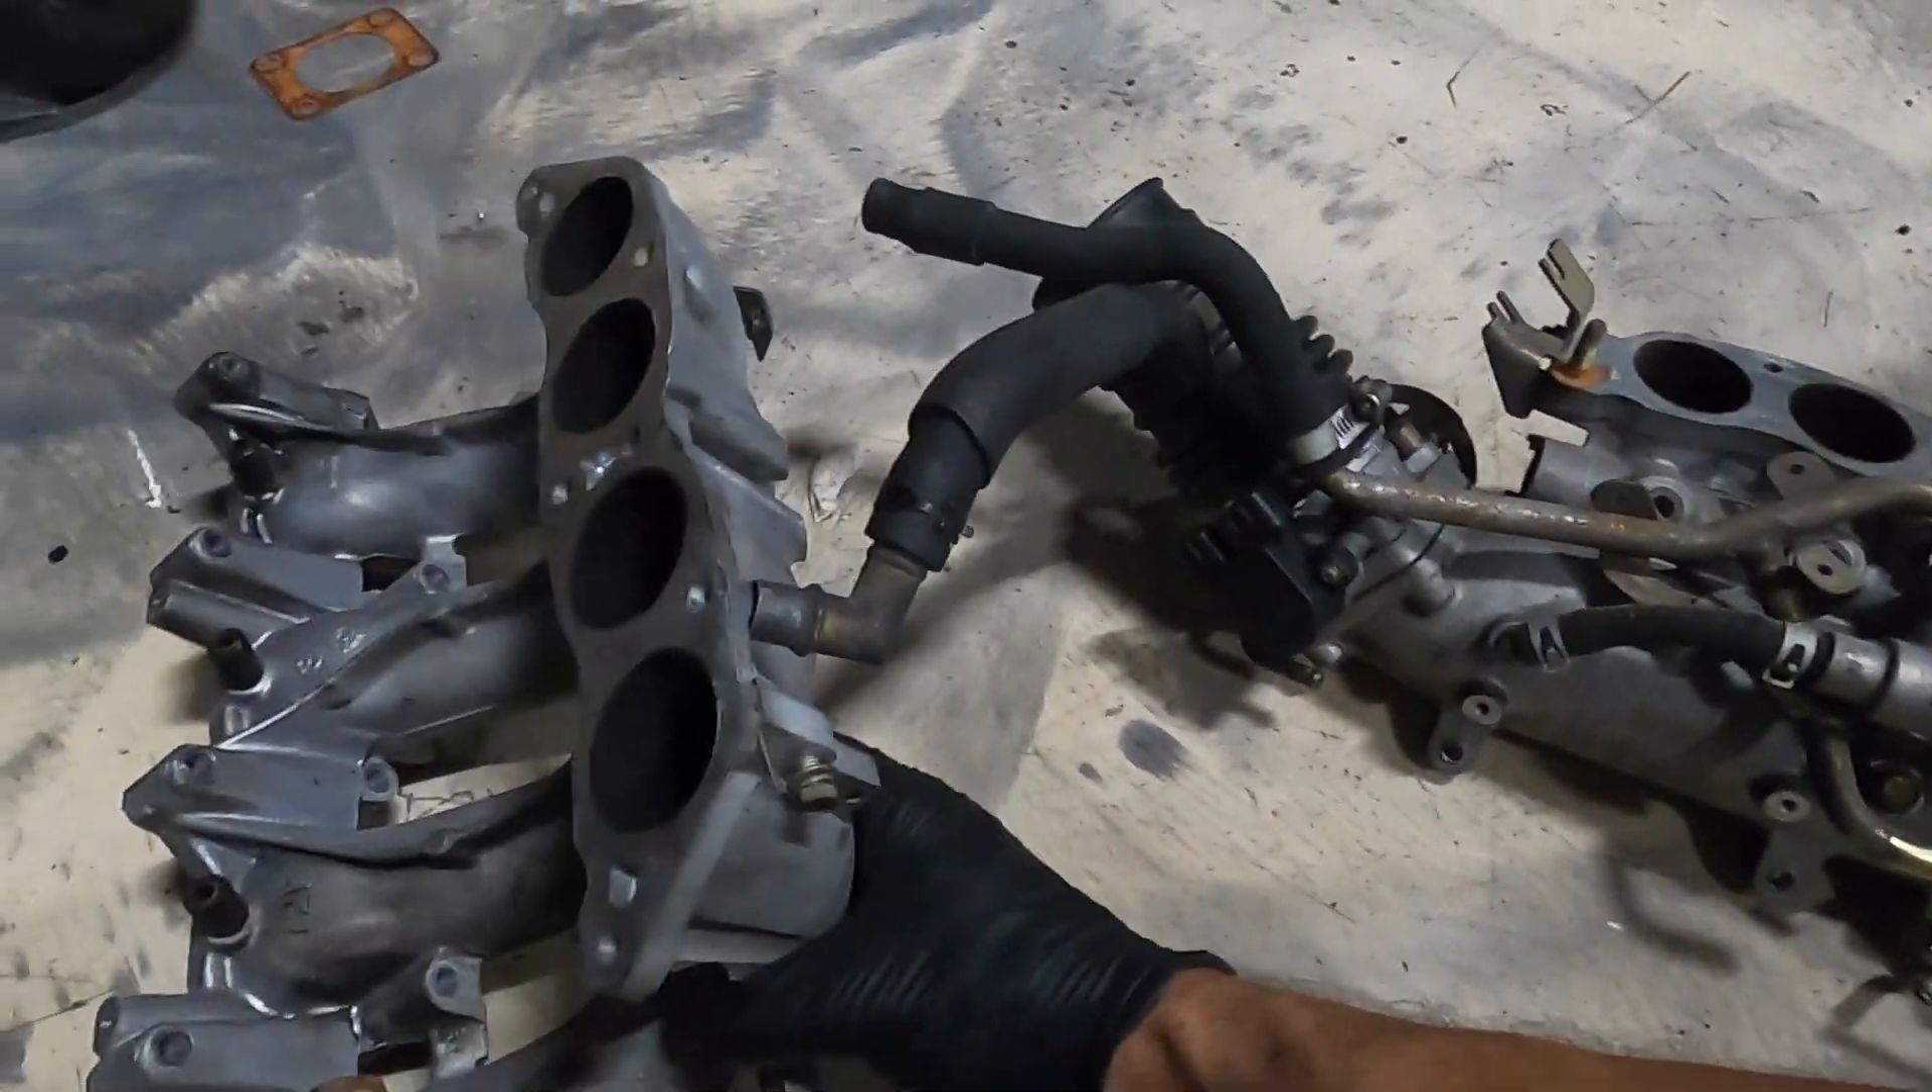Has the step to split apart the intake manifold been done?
Yes.